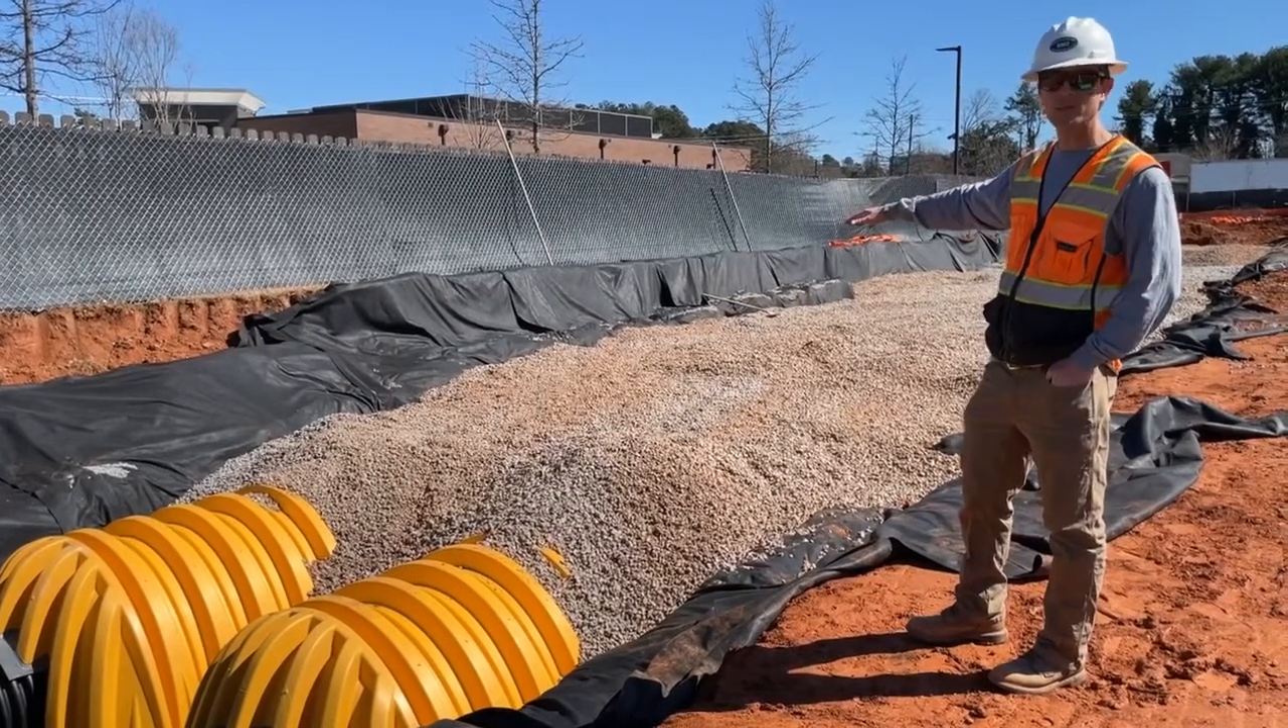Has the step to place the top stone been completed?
No.